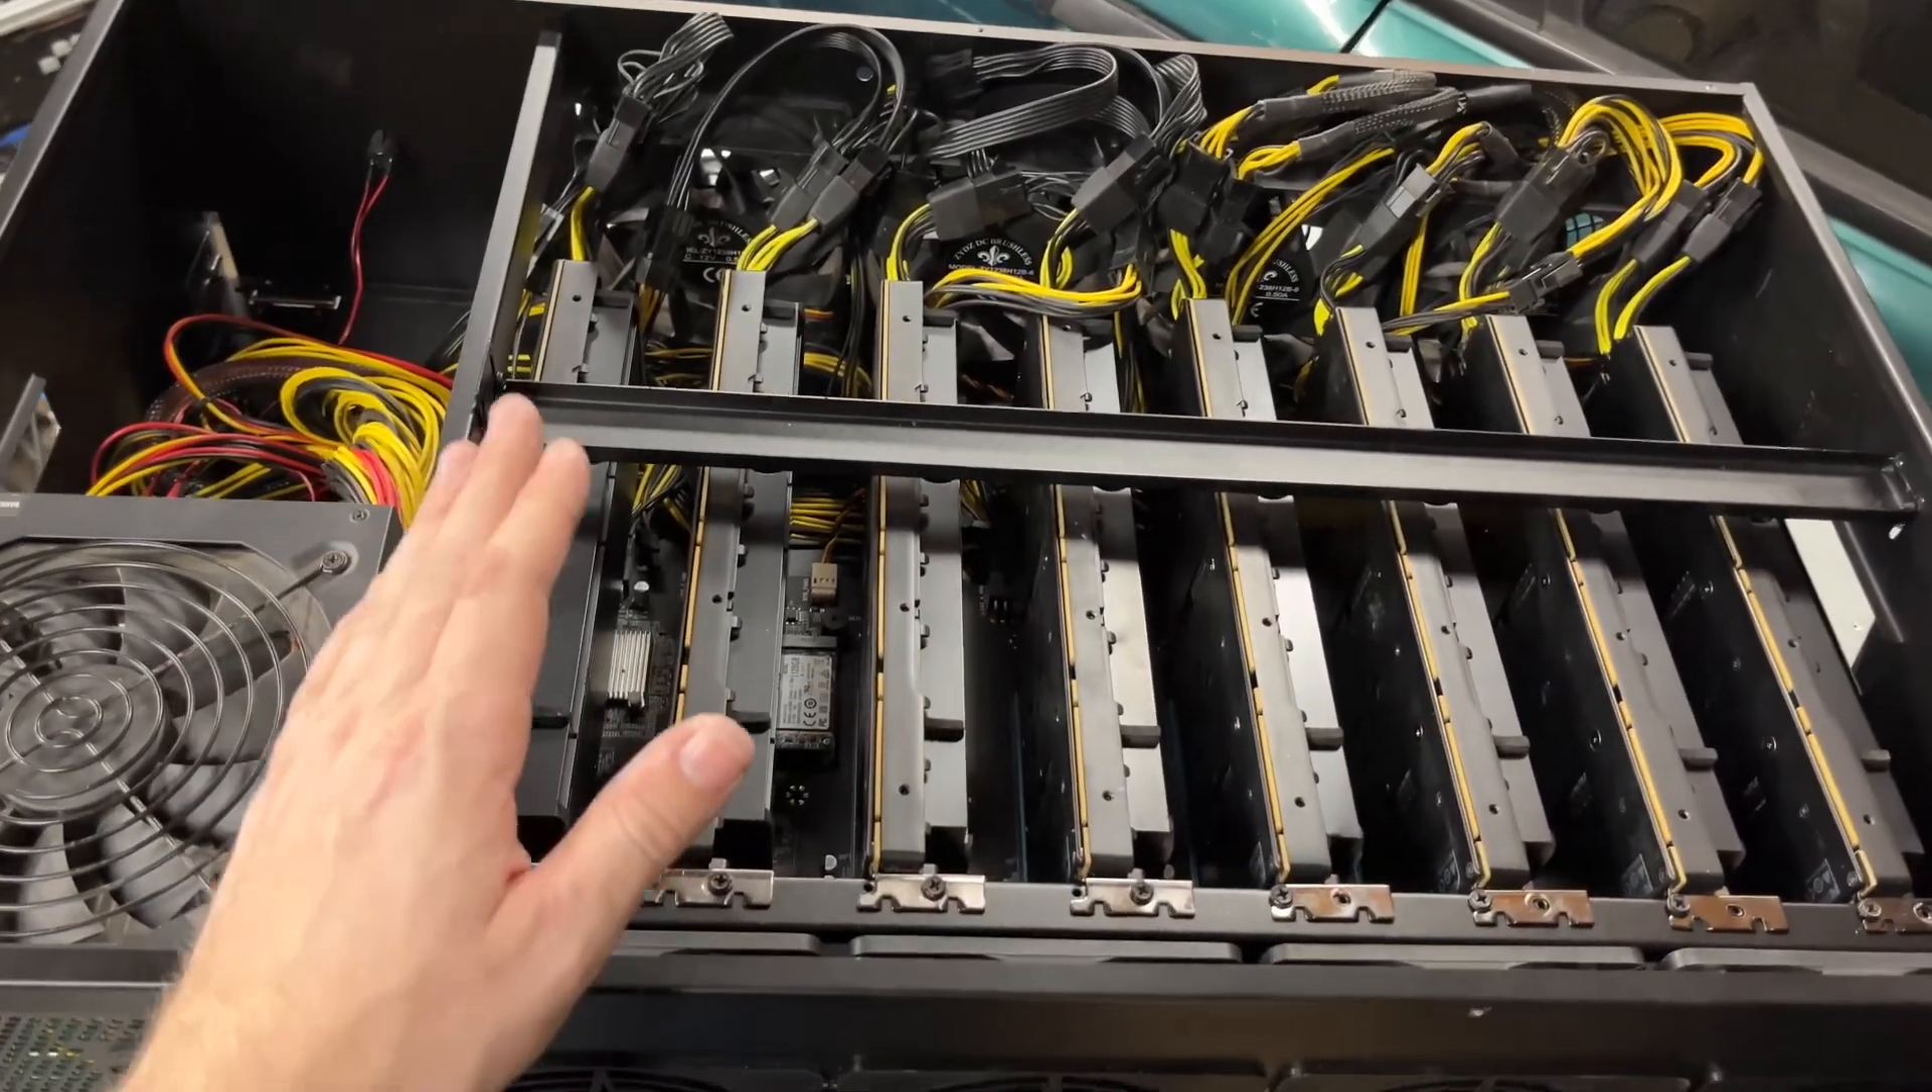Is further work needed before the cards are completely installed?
No.